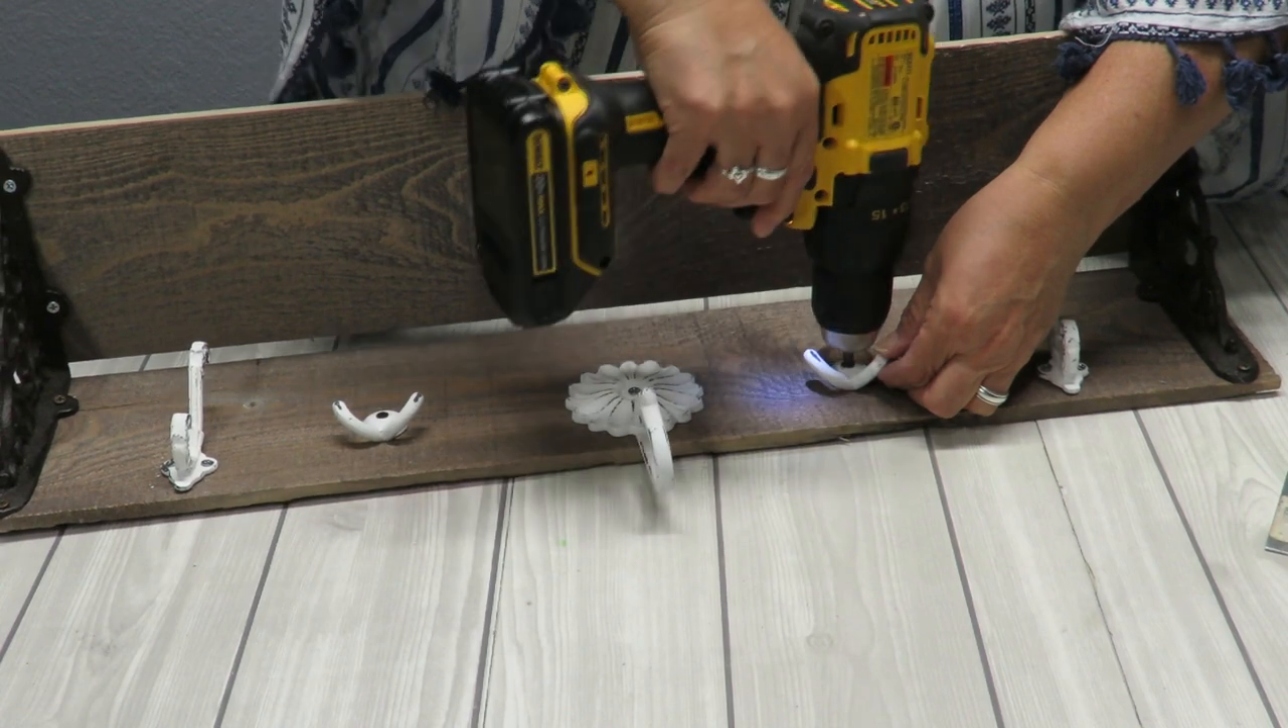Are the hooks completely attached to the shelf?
No.